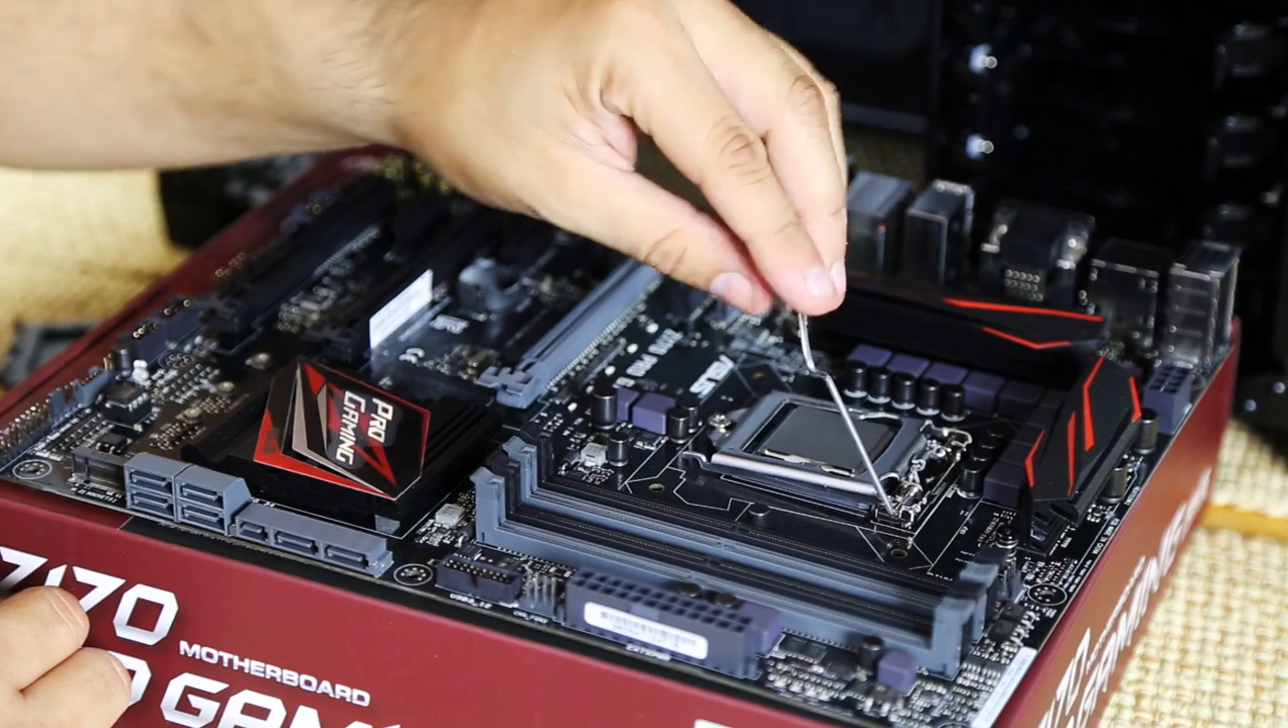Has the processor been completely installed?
No.